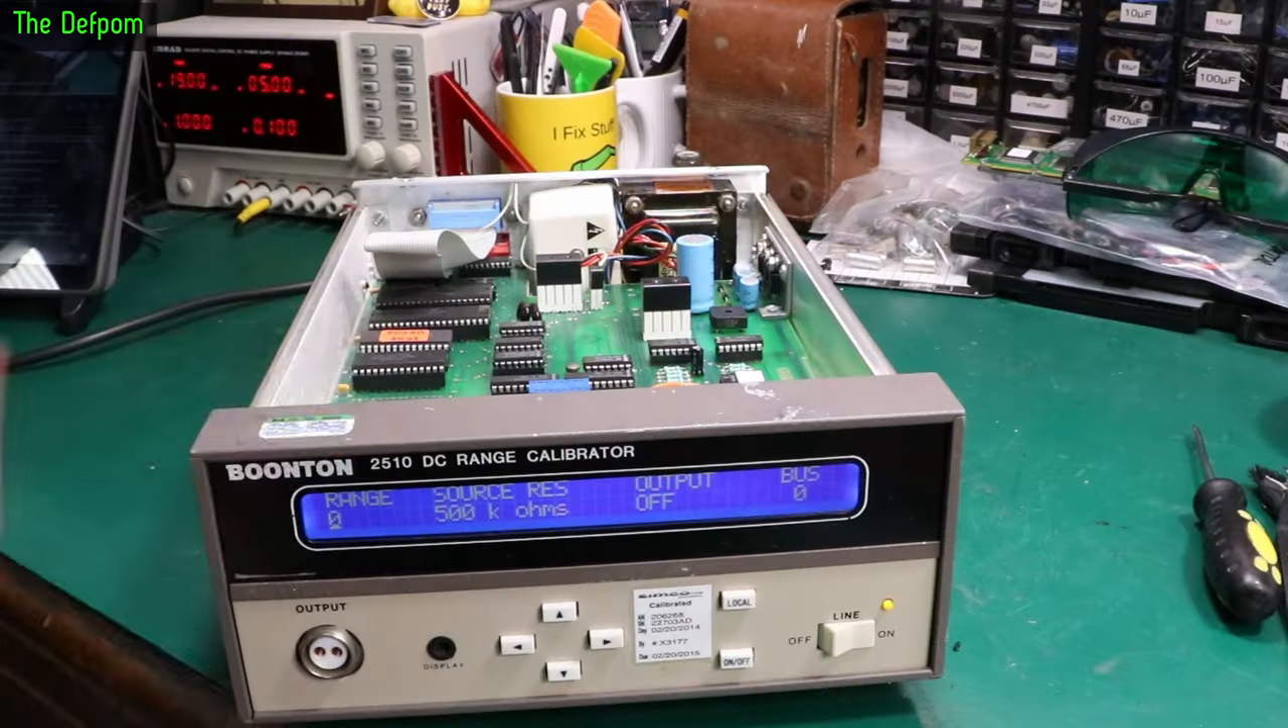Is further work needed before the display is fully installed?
No.